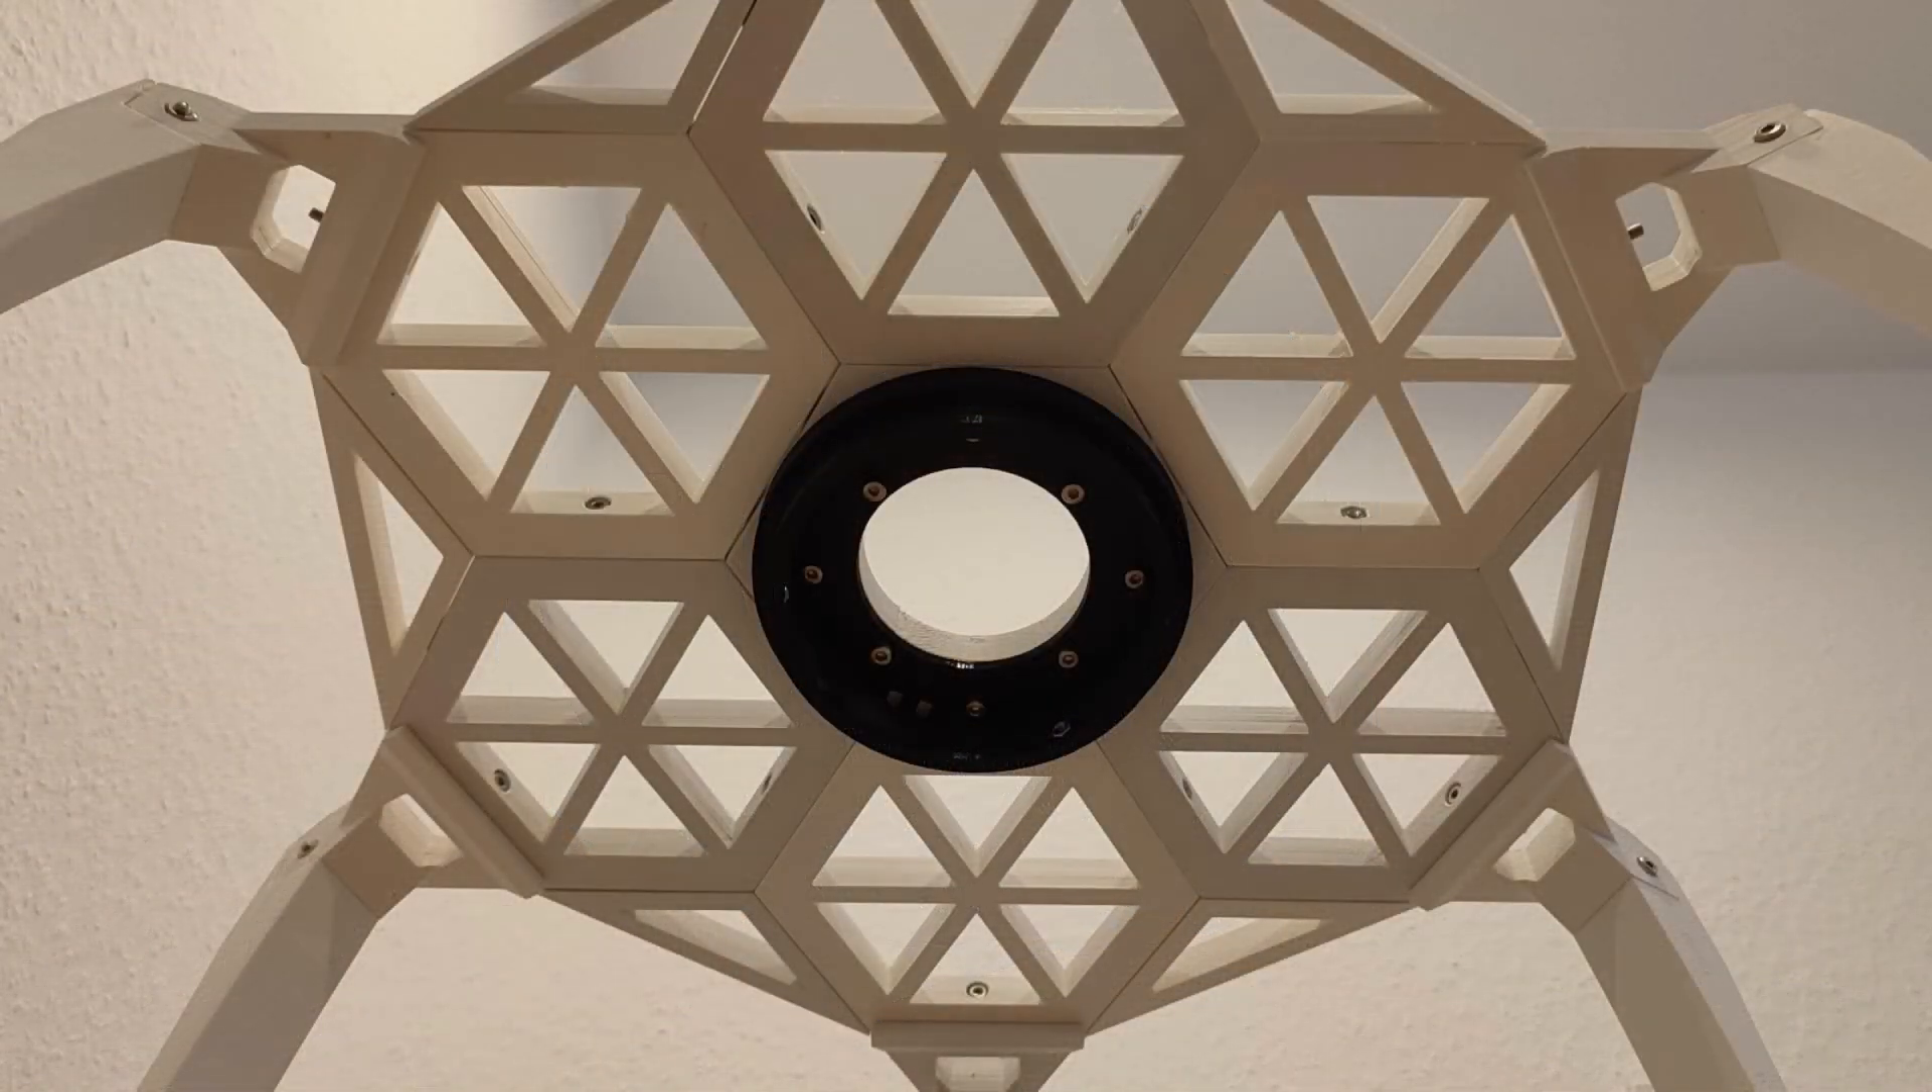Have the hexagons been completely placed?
Yes.